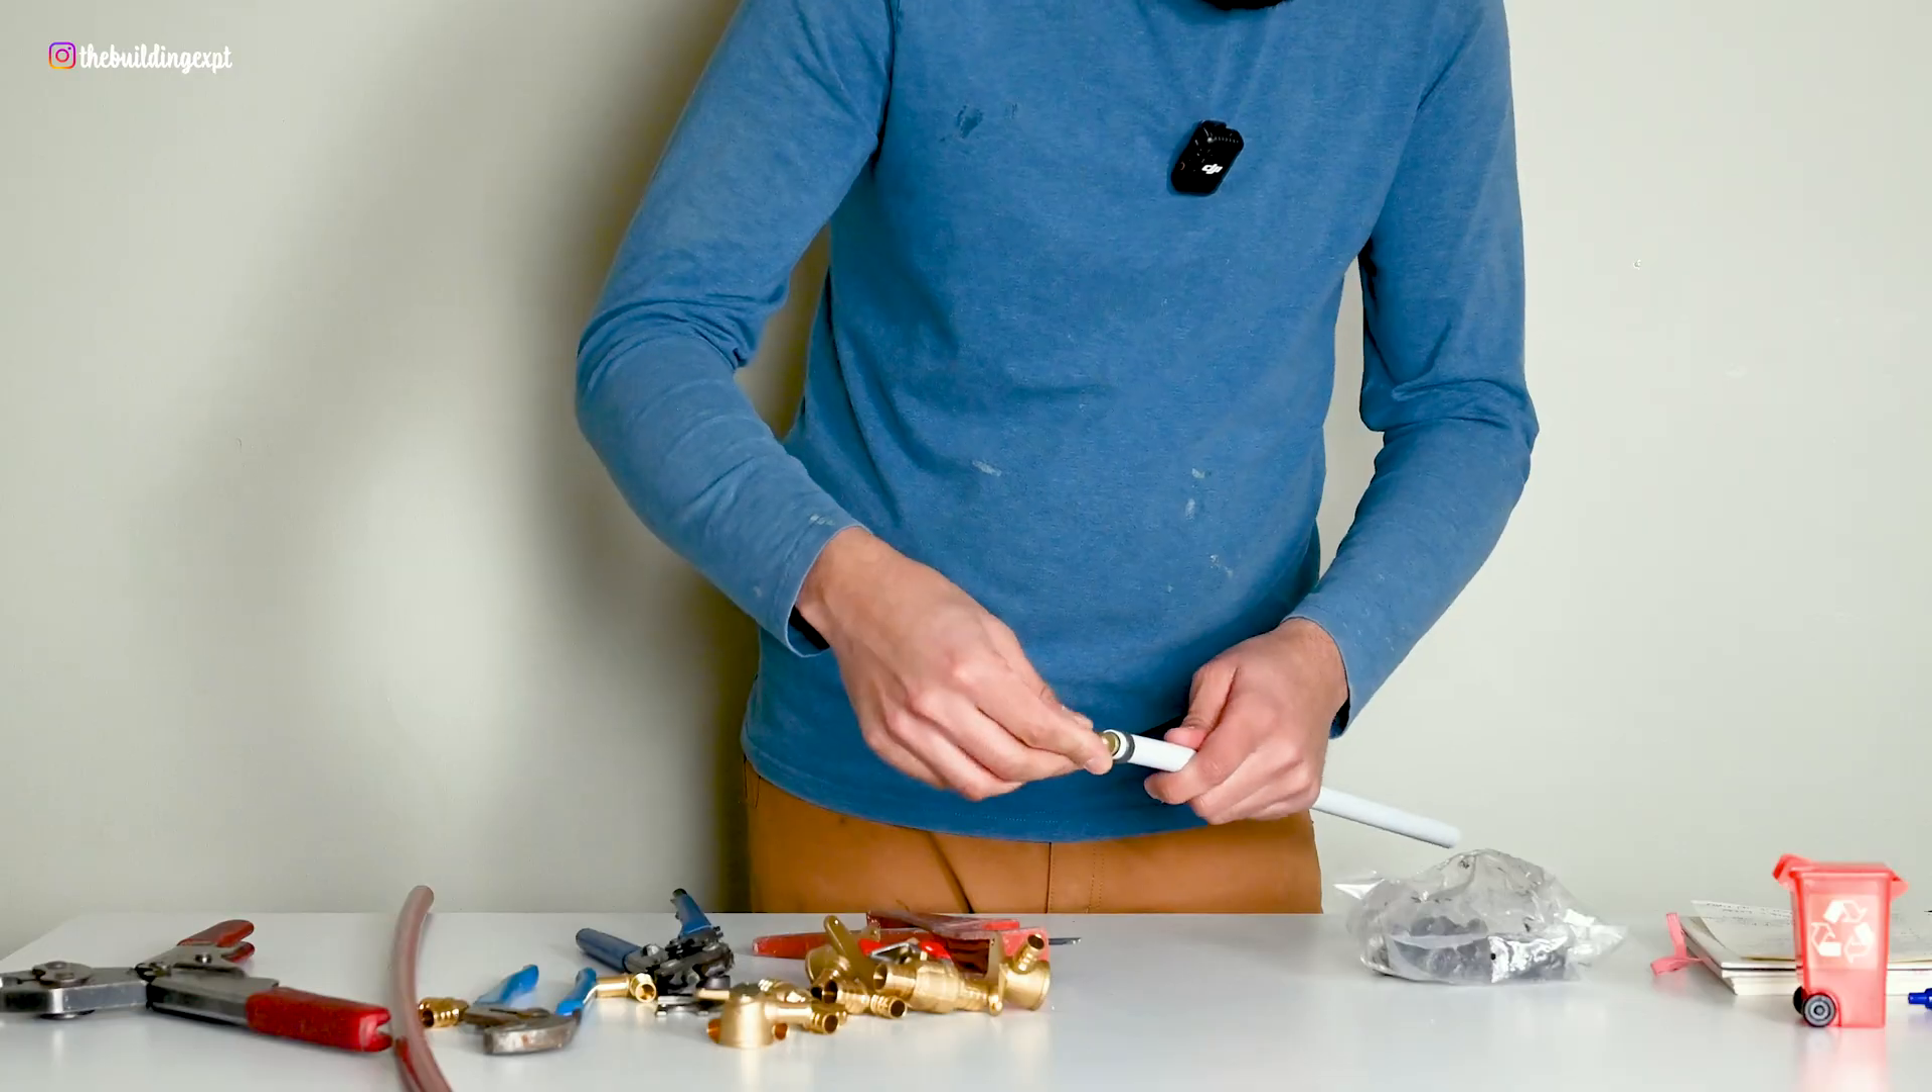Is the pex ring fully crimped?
No.